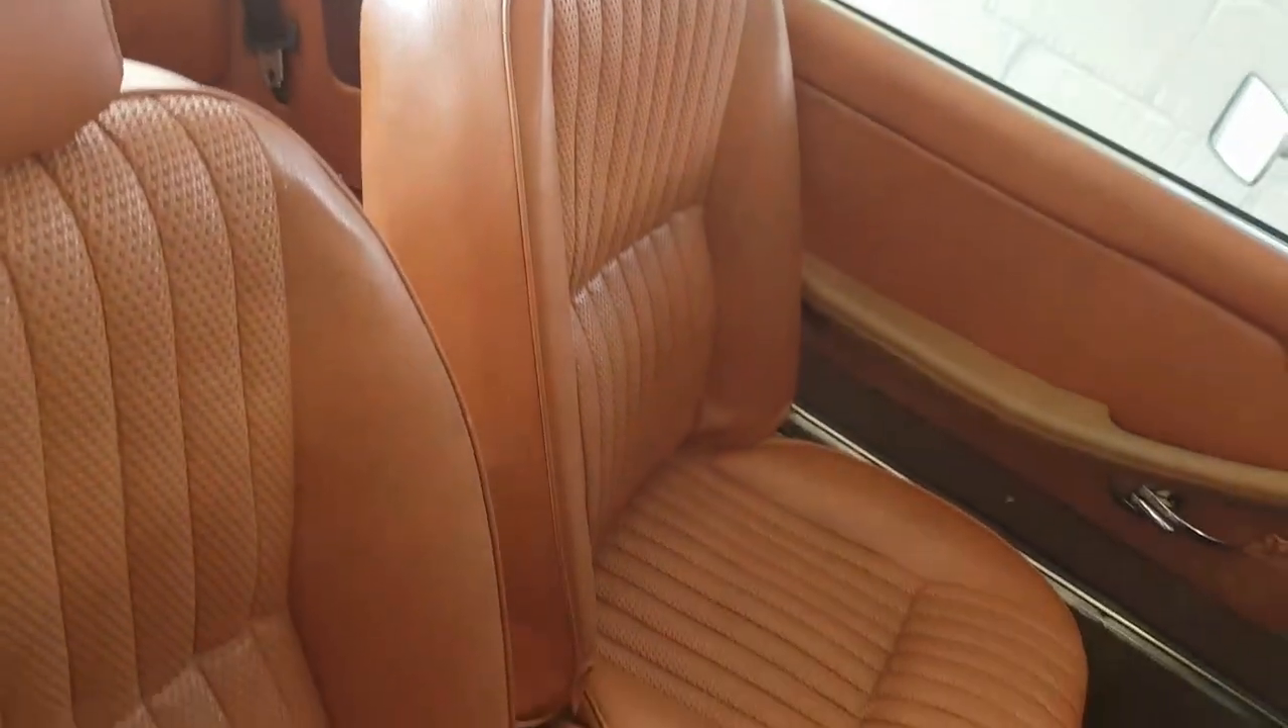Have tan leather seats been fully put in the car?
Yes.